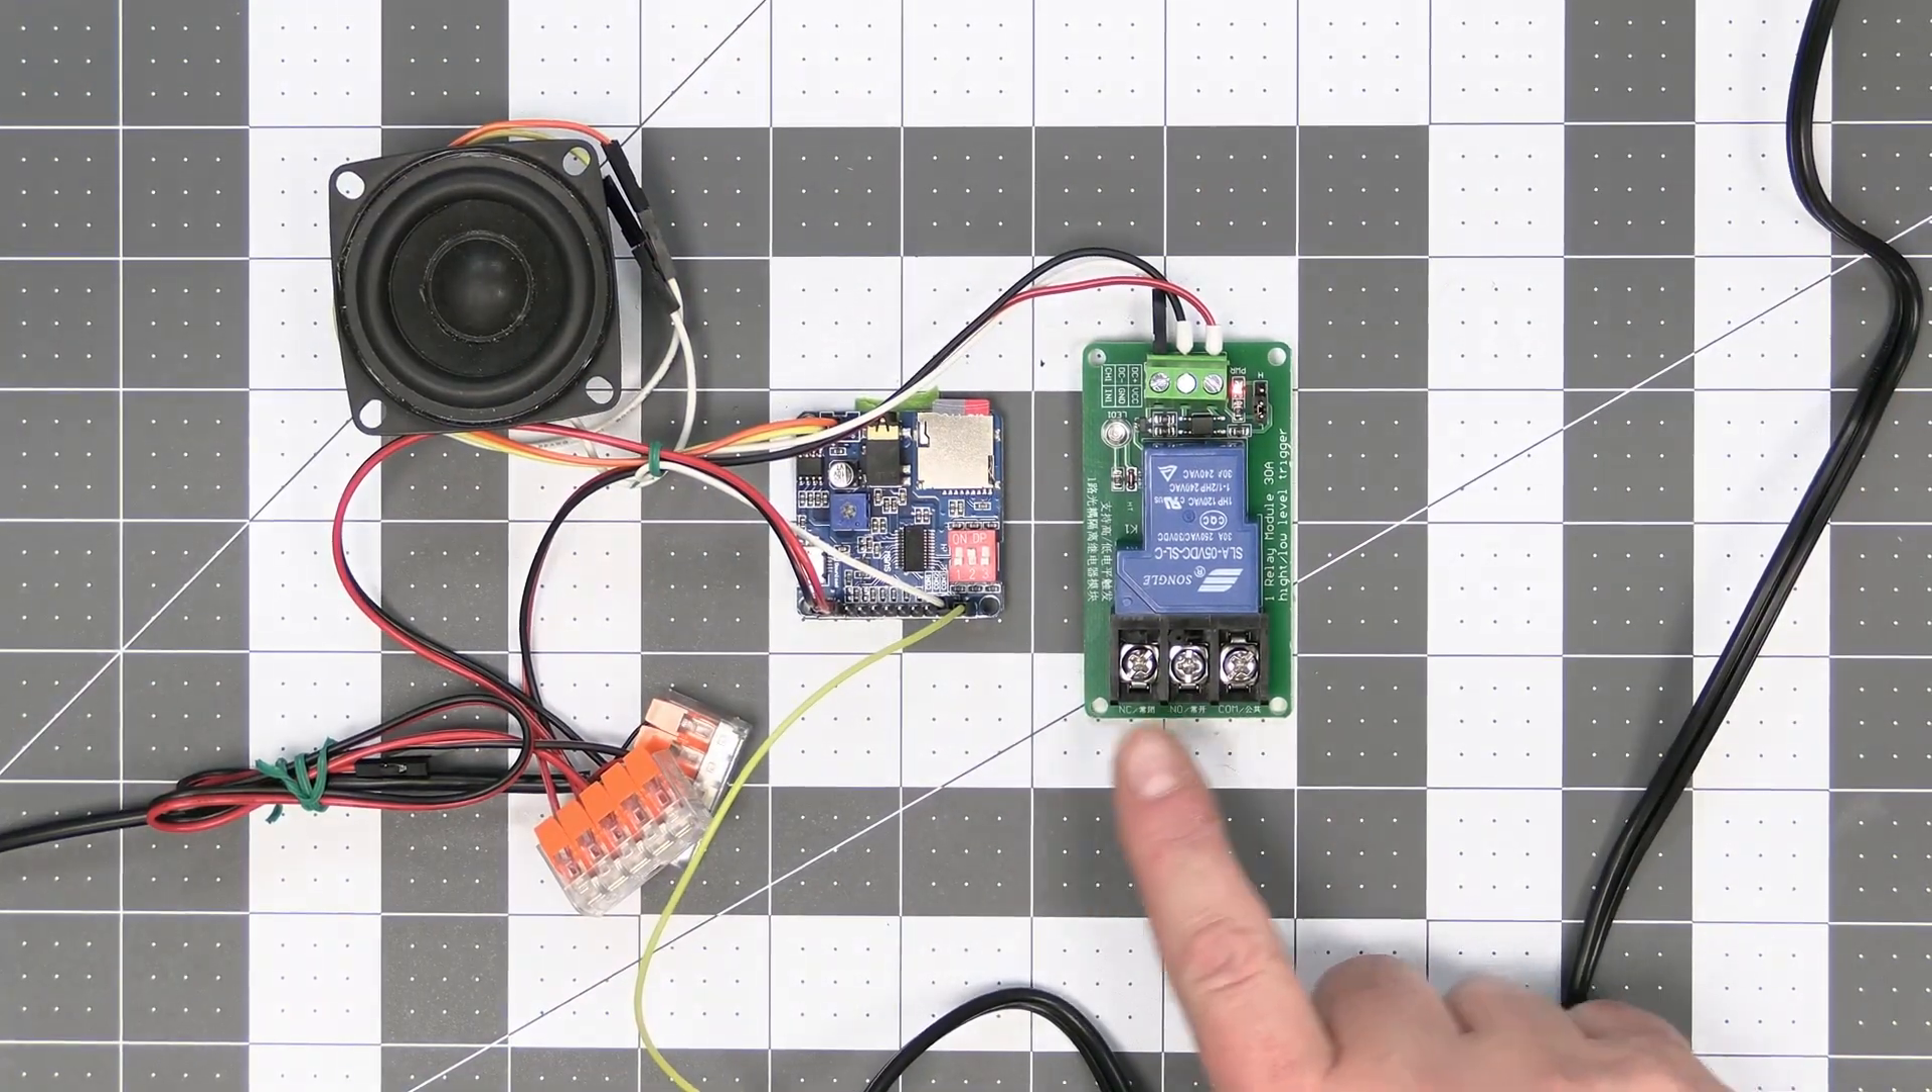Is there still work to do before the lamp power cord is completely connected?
Yes.